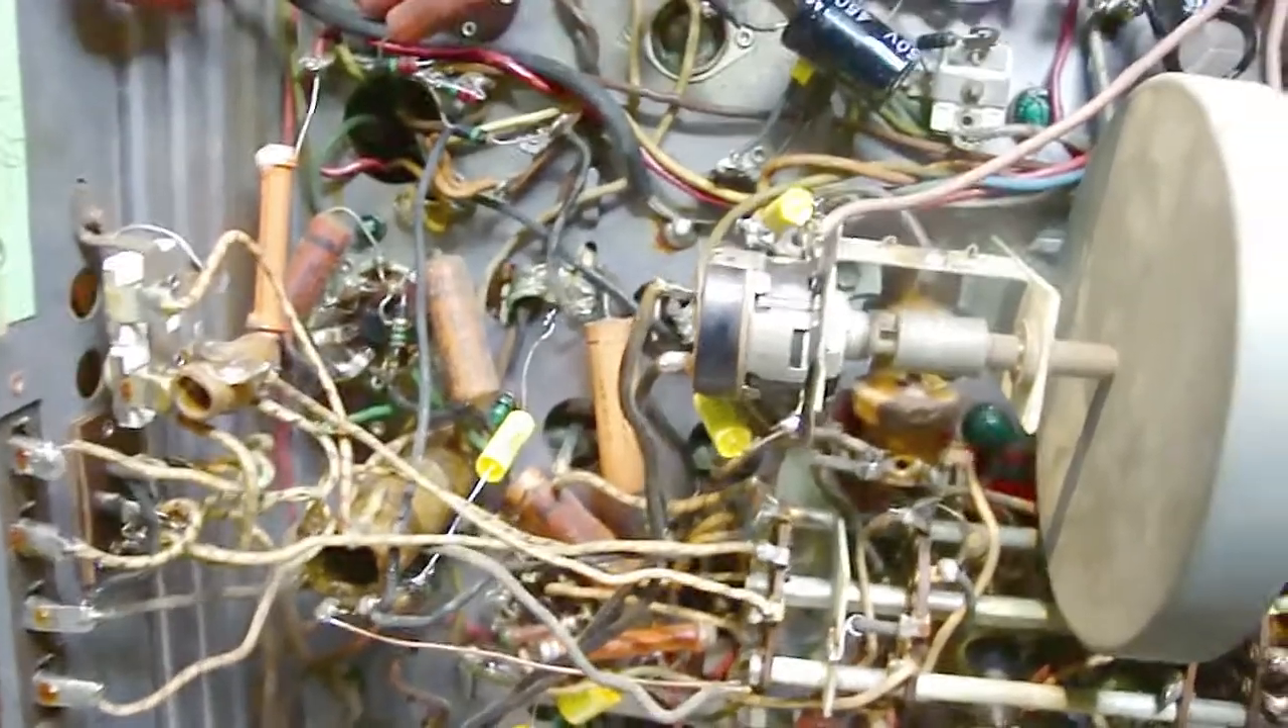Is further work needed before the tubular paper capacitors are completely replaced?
Yes.